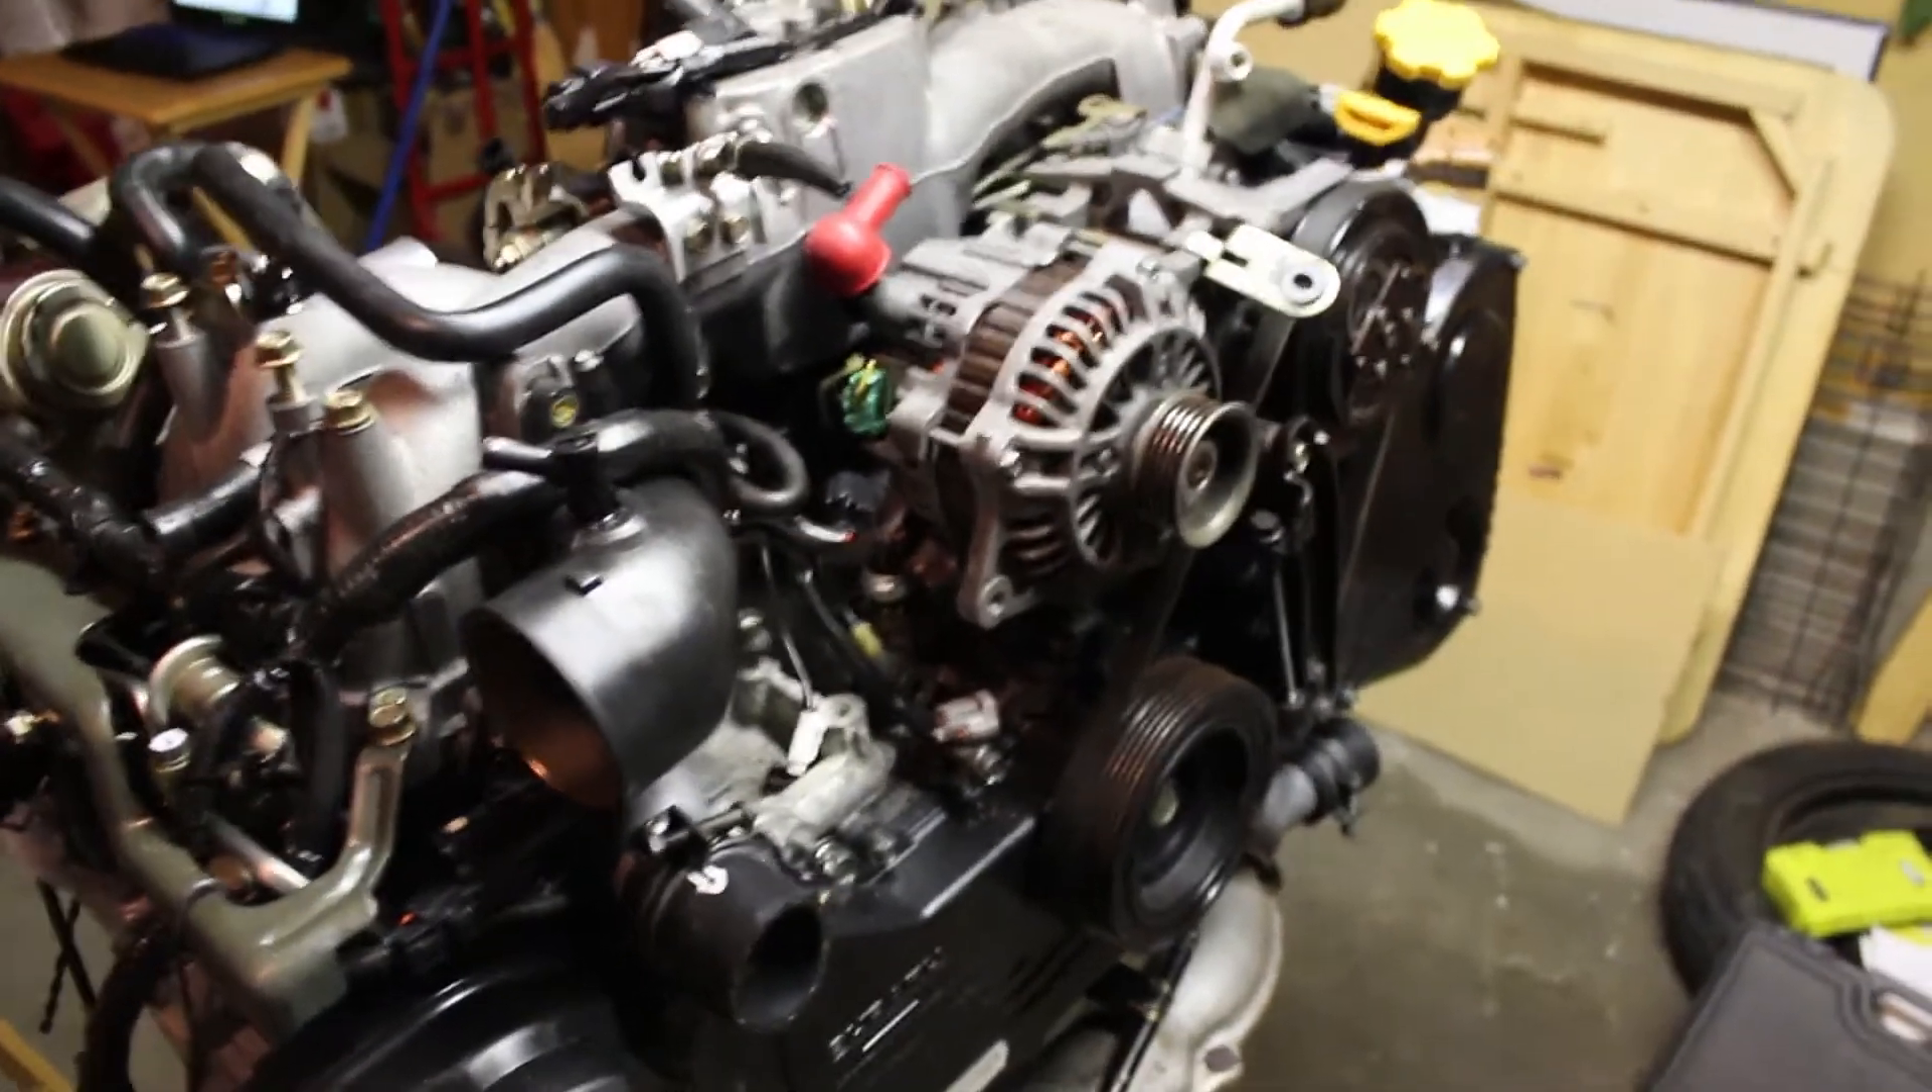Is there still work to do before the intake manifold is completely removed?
Yes.